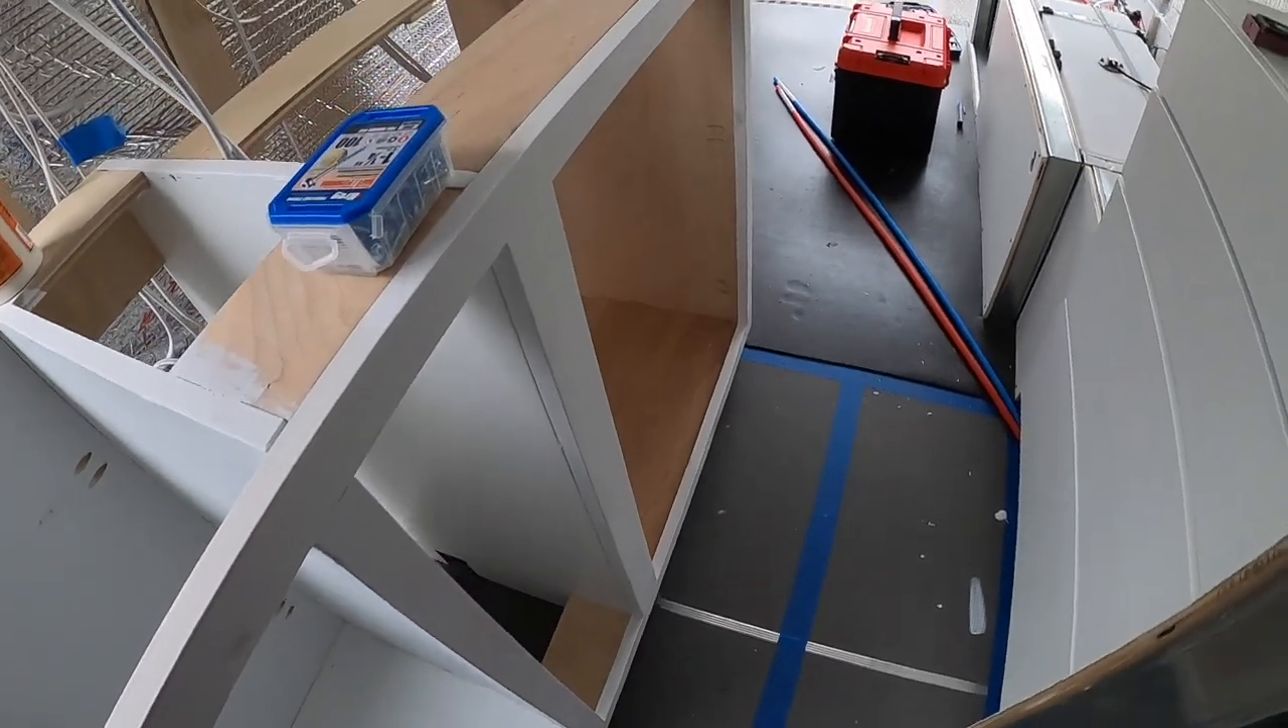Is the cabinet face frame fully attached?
Yes.